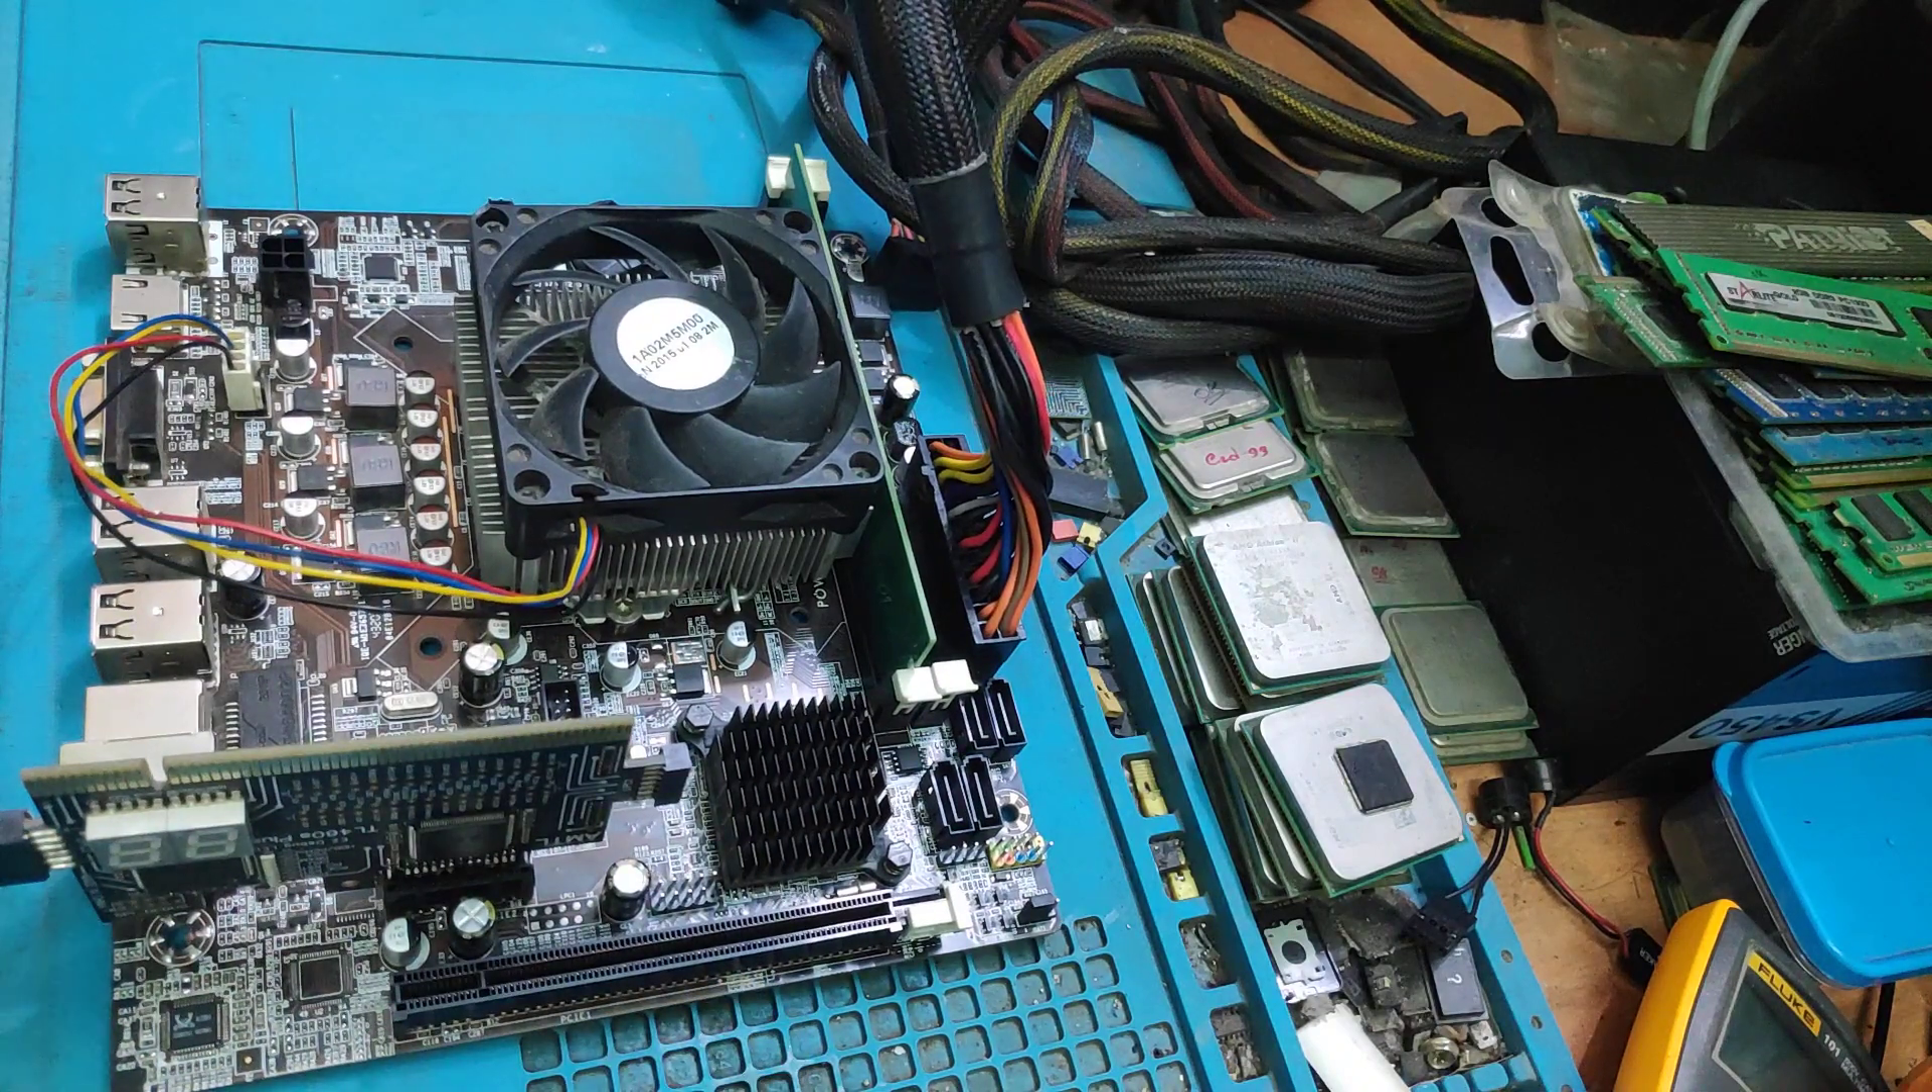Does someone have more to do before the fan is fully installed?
No.